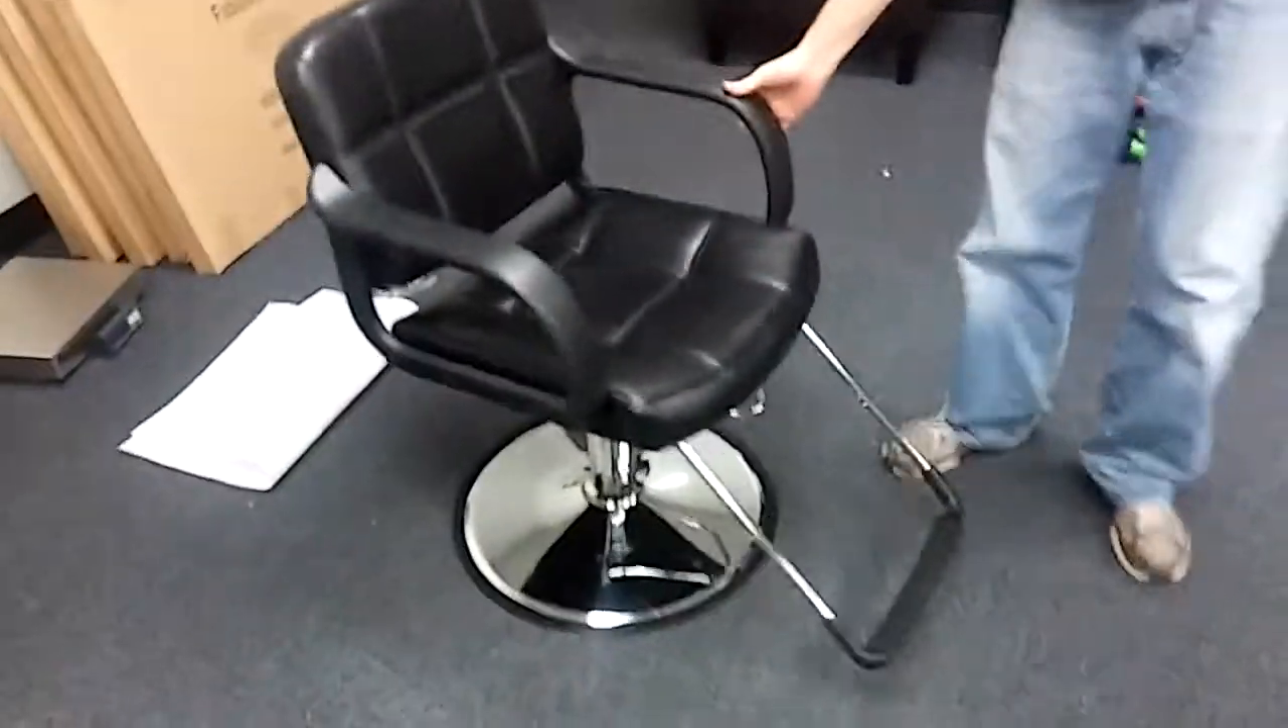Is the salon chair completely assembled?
Yes.